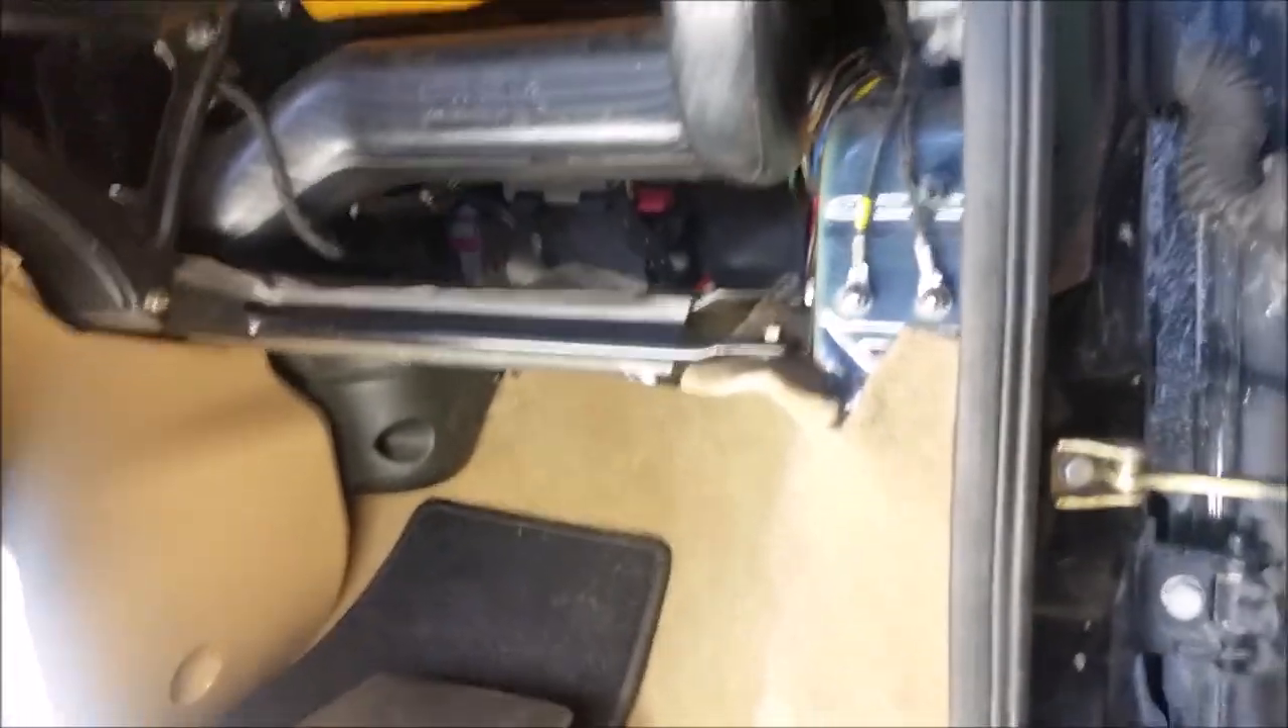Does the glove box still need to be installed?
Yes.